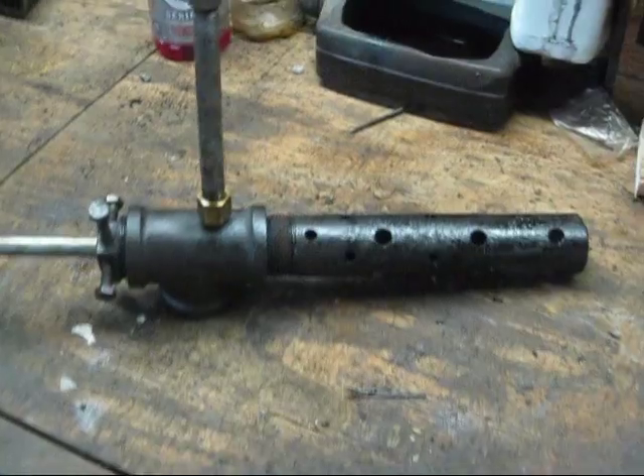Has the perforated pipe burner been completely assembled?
Yes.